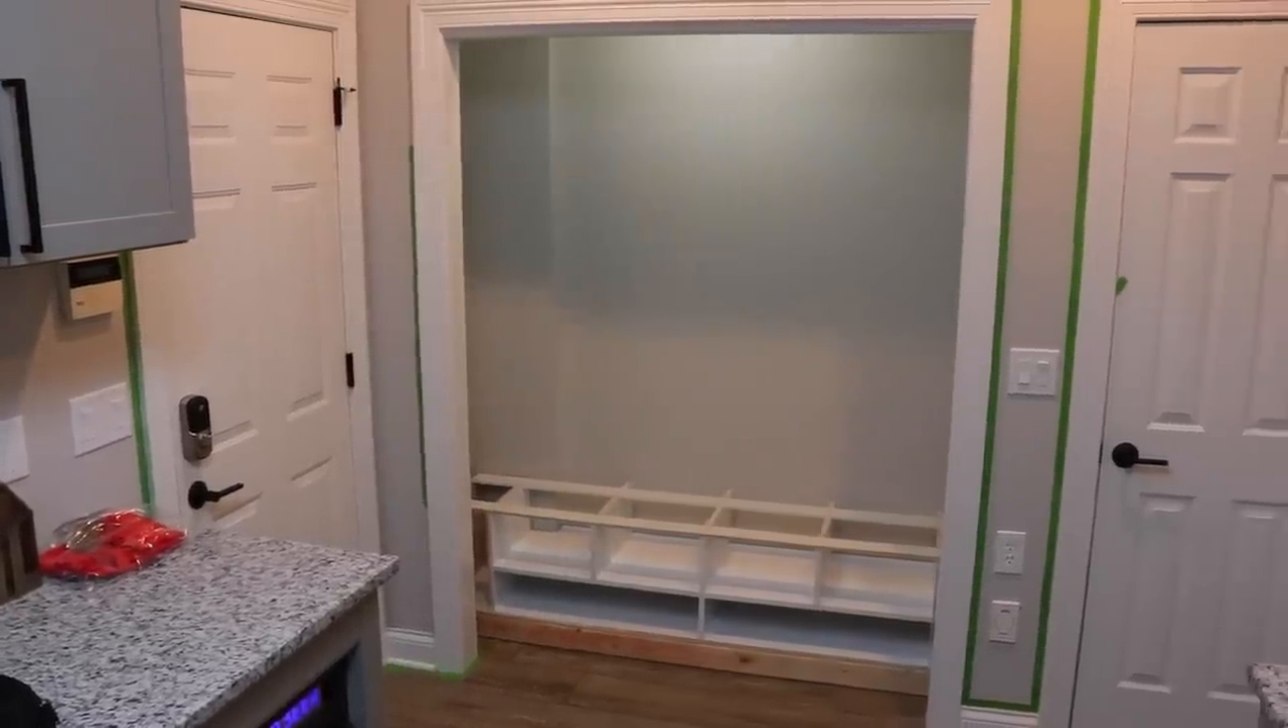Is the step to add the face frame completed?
No.